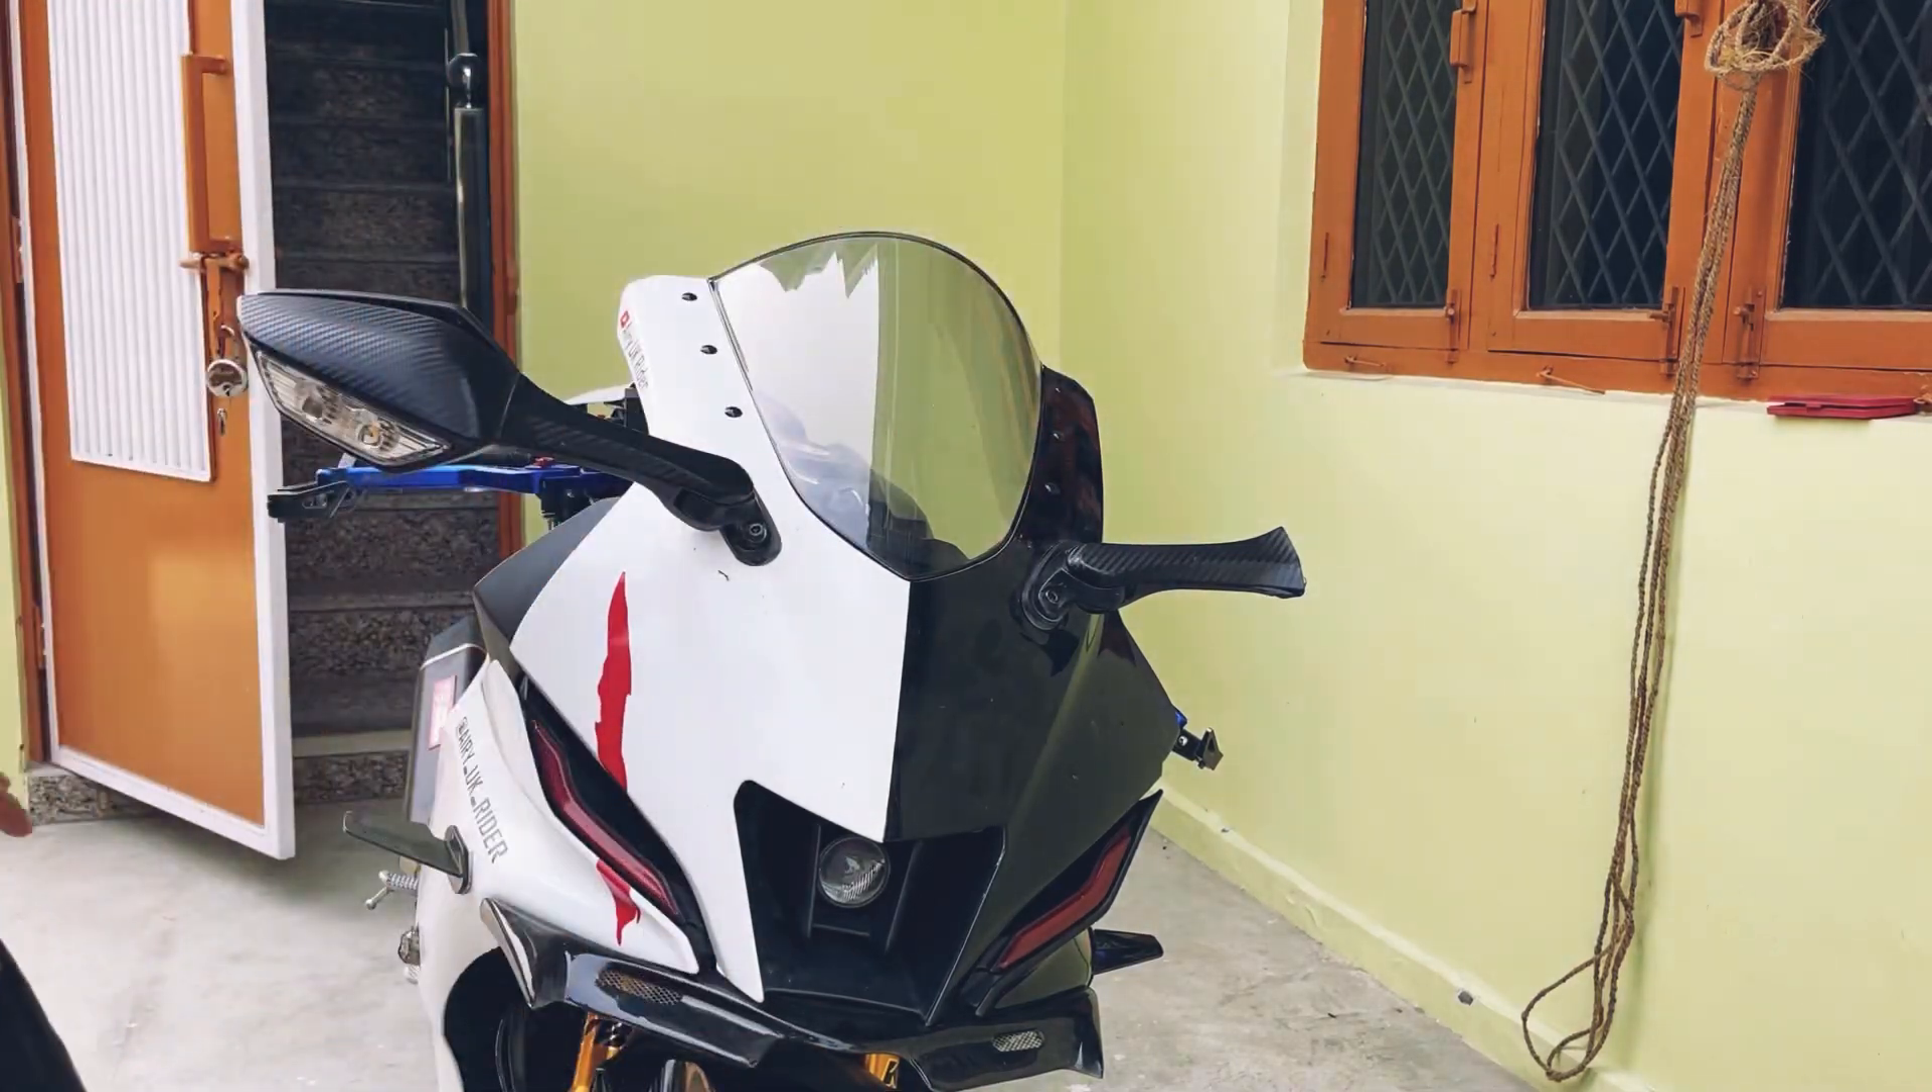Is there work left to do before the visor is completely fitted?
No.